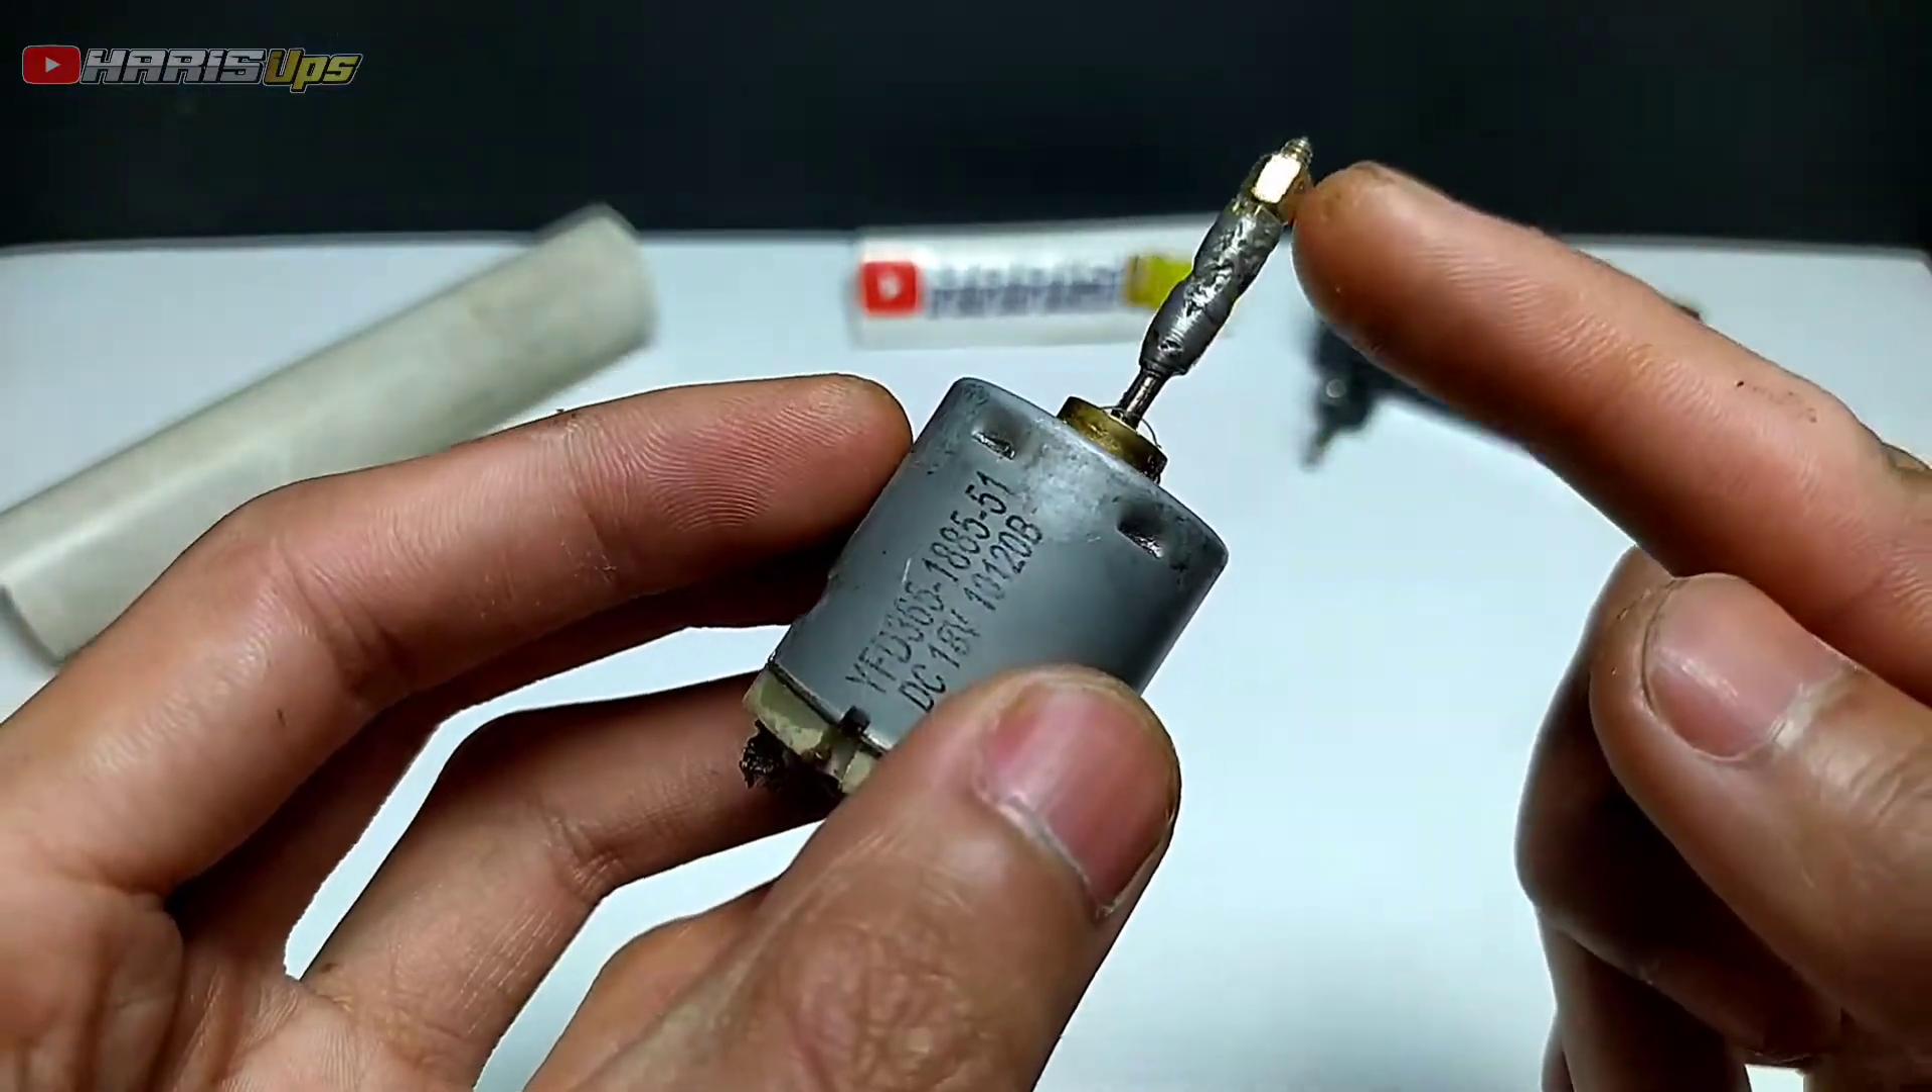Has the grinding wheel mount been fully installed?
Yes.